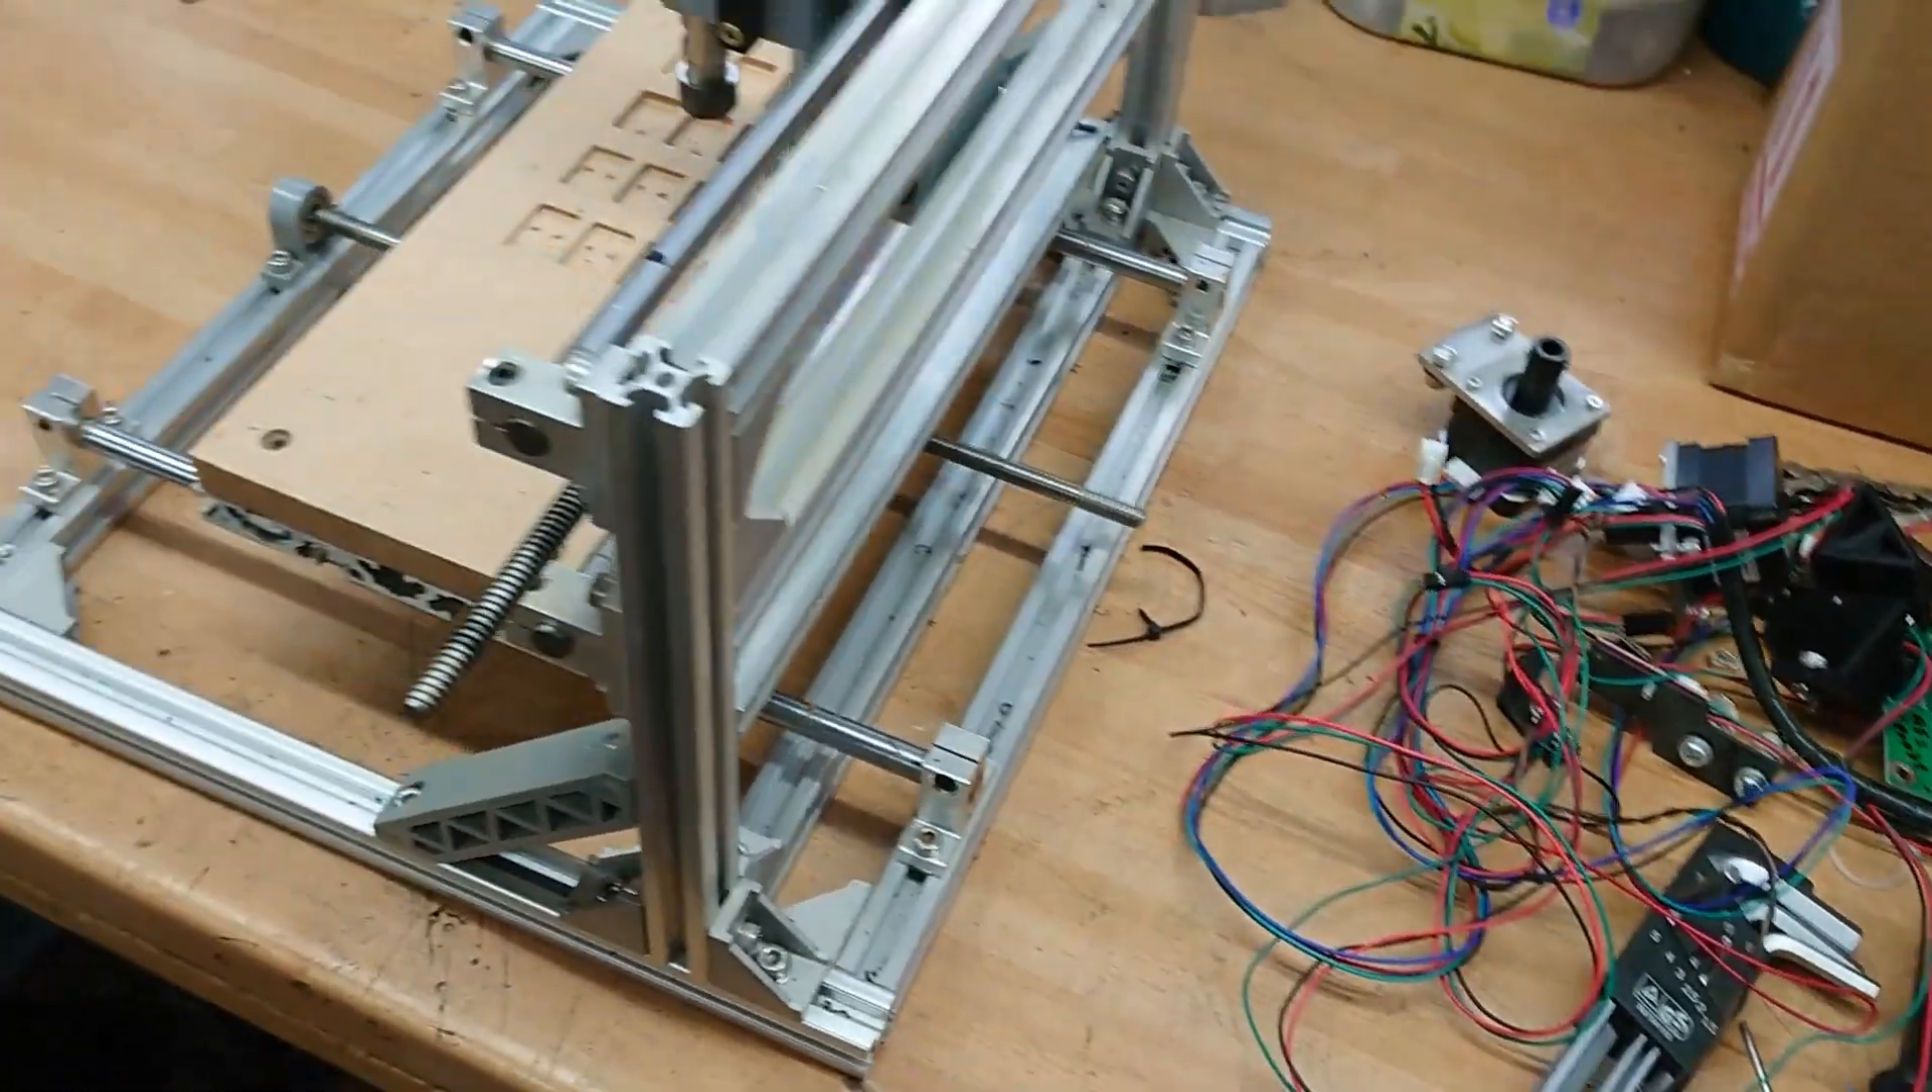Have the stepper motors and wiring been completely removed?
Yes.